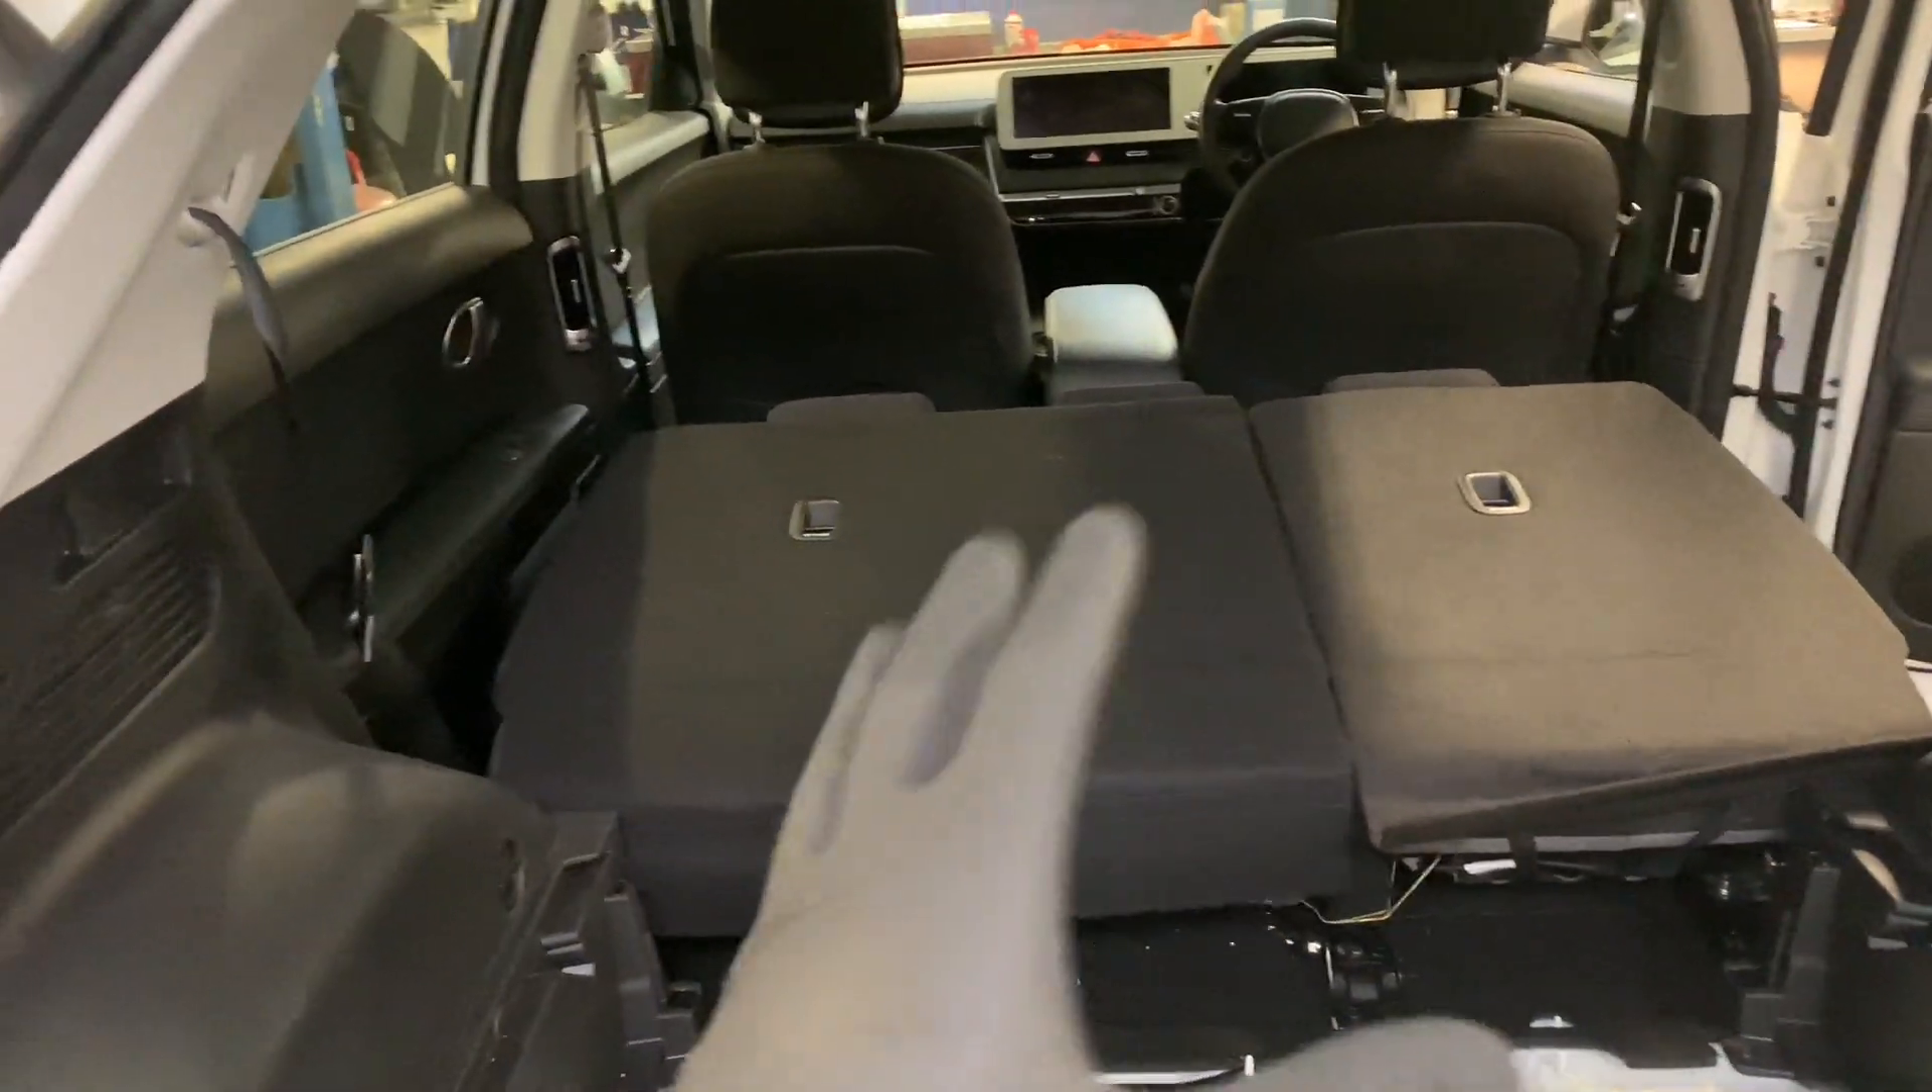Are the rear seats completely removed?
No.